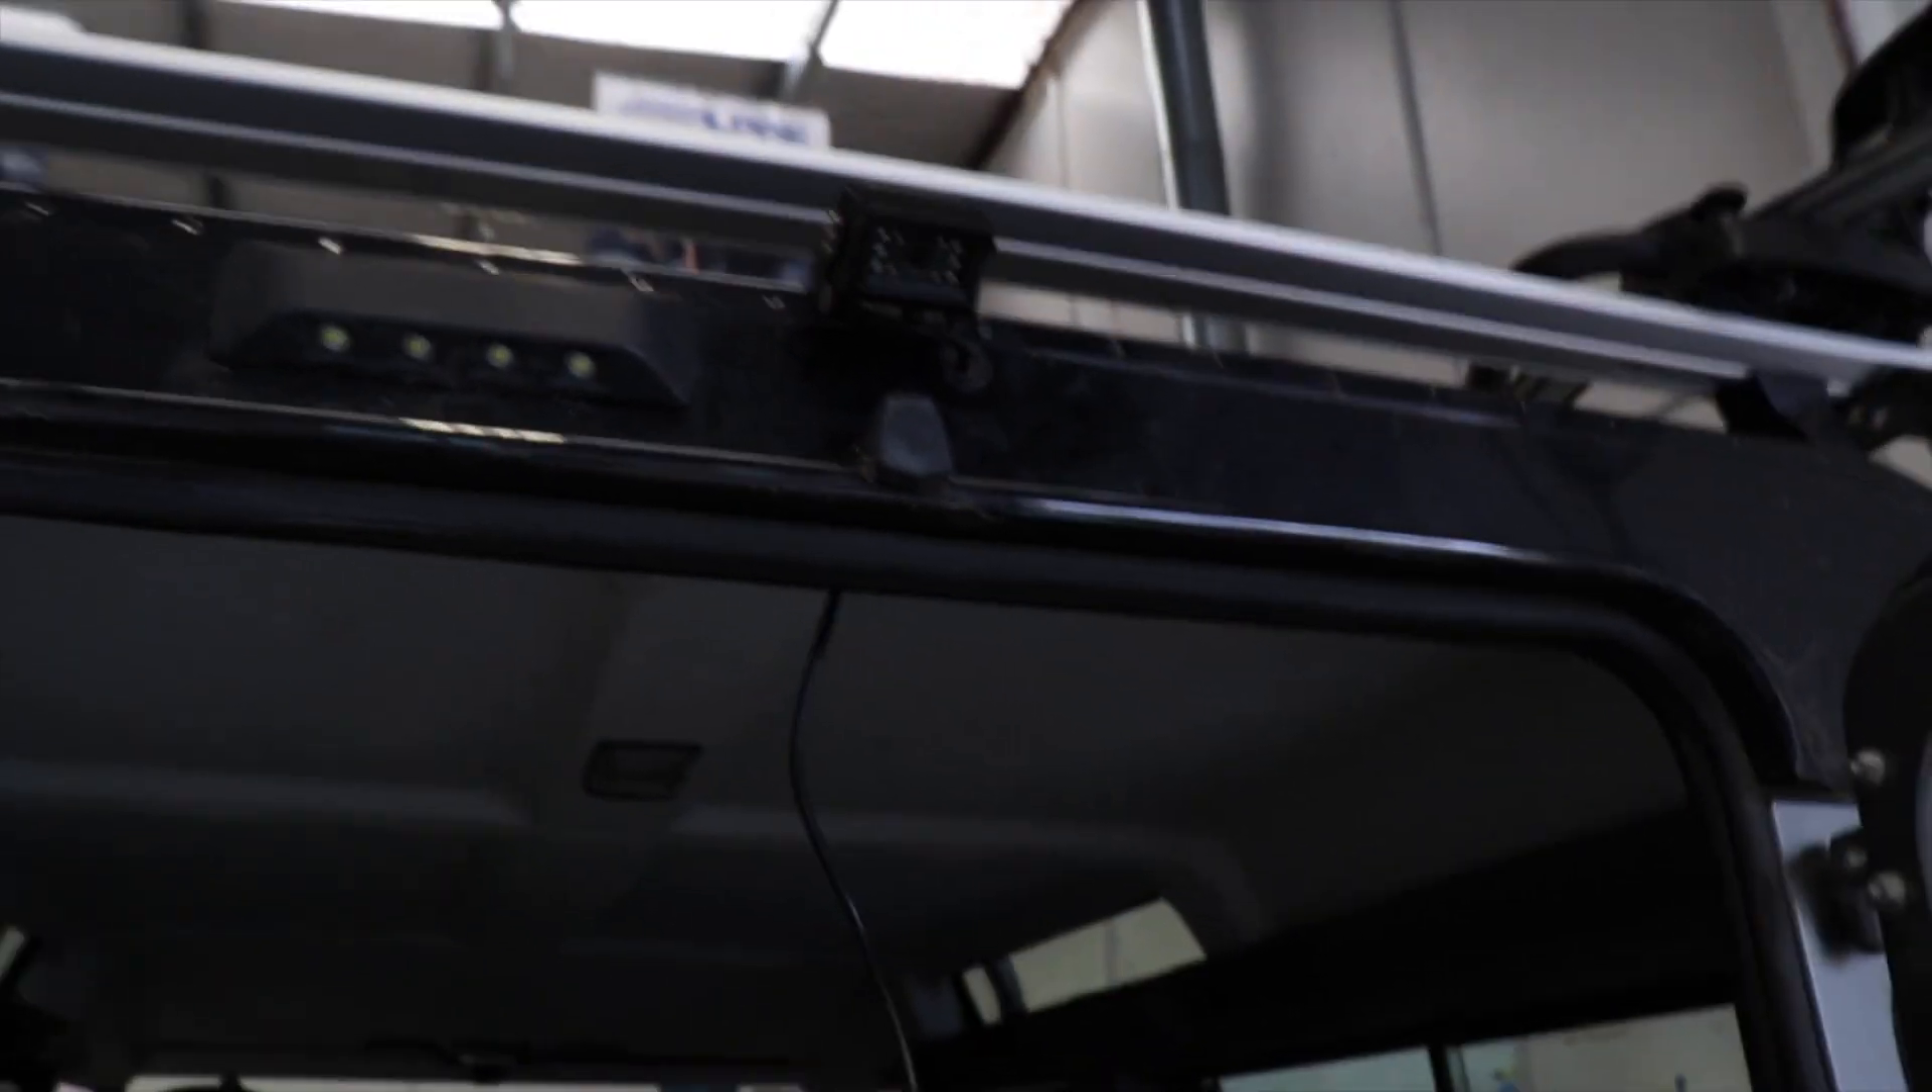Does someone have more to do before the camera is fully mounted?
No.